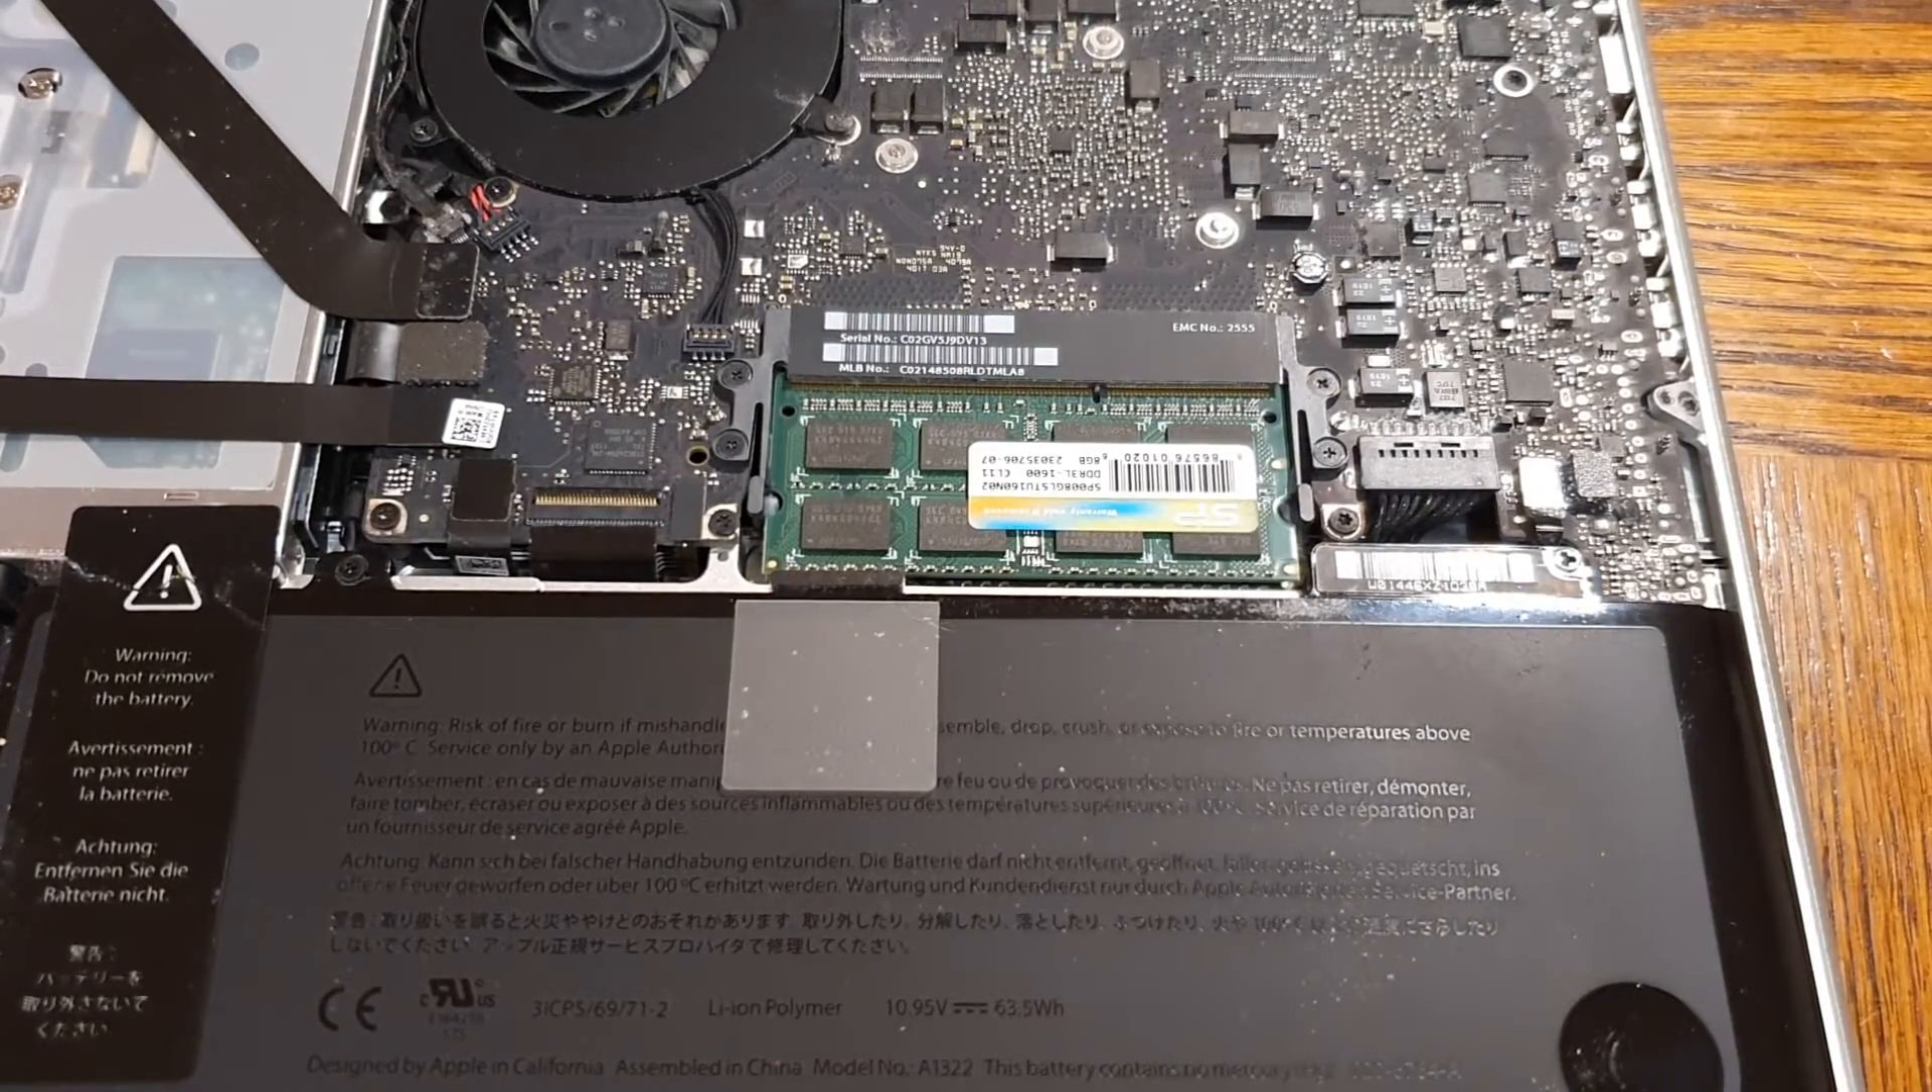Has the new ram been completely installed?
Yes.